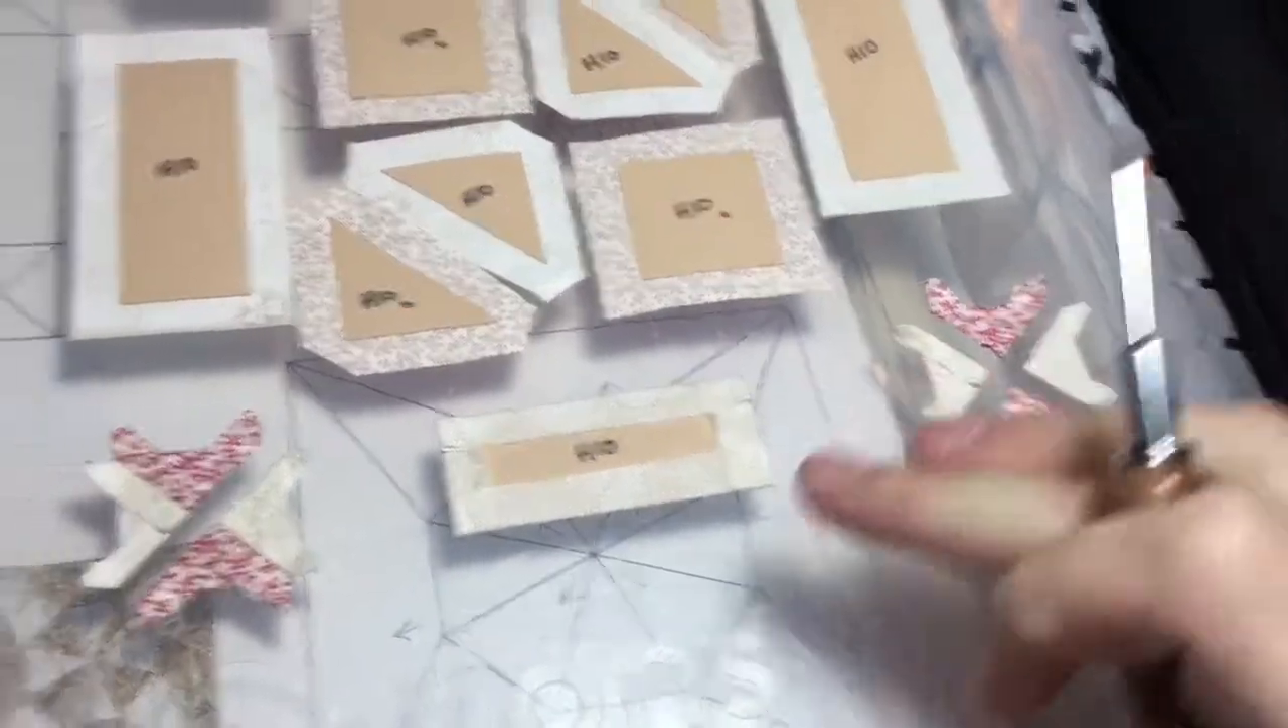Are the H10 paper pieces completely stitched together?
No.